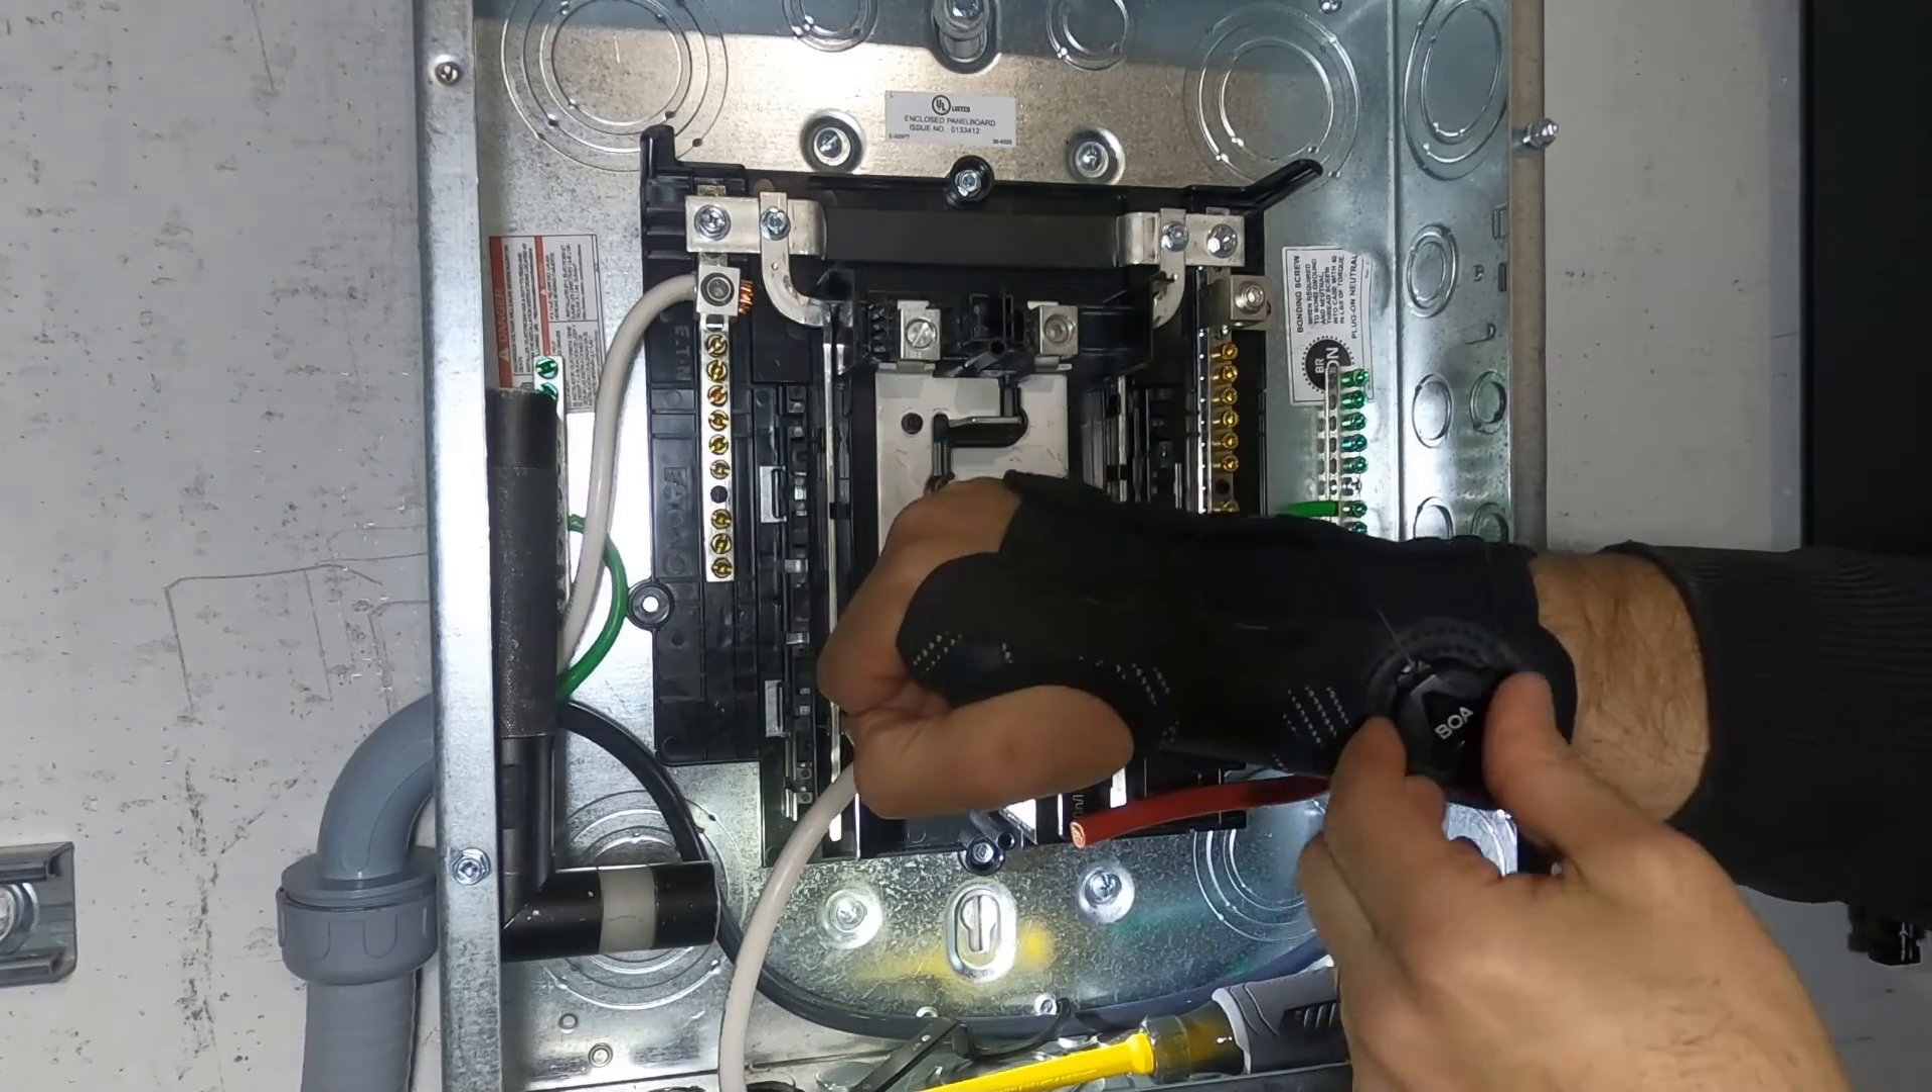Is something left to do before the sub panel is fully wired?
Yes.